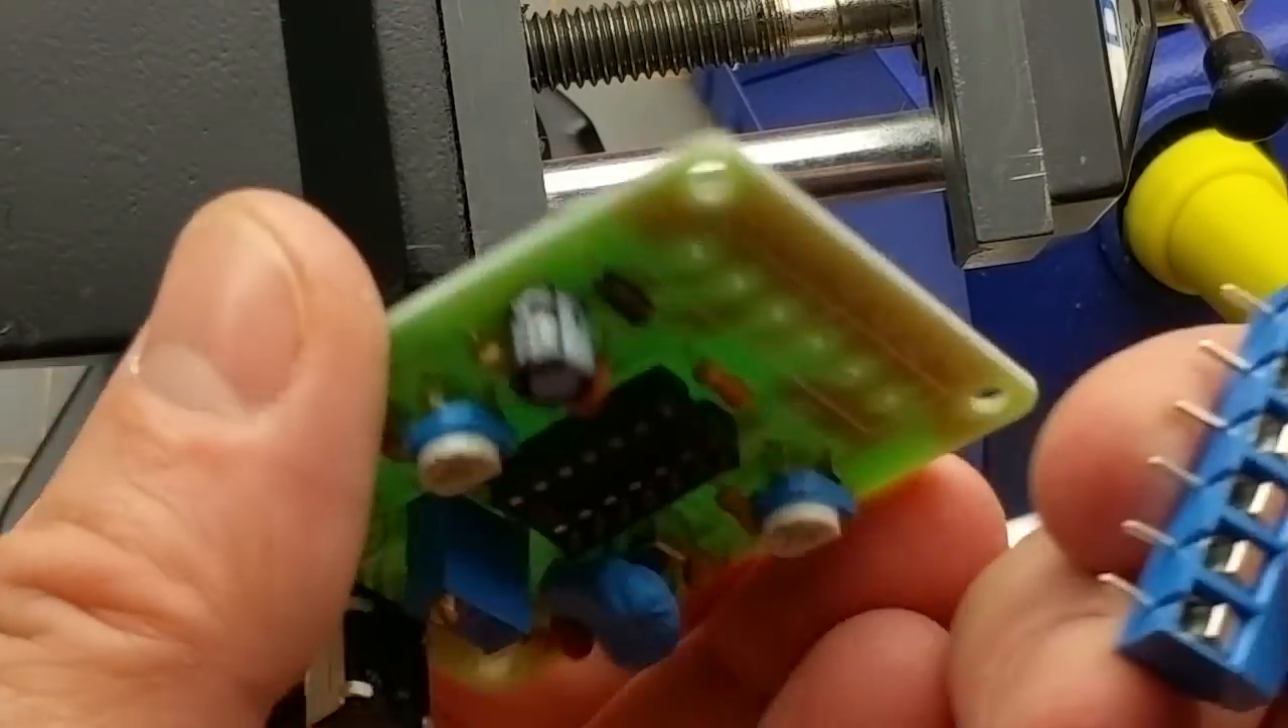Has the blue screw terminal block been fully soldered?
No.